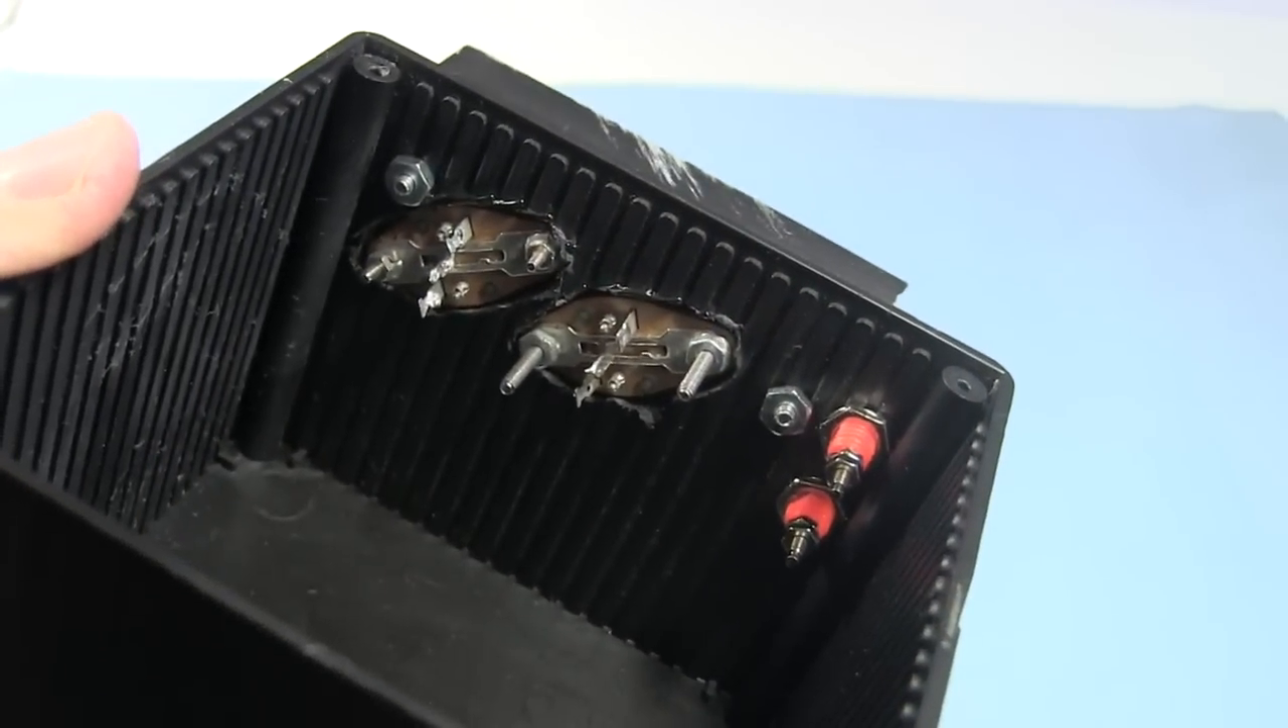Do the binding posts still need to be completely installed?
No.